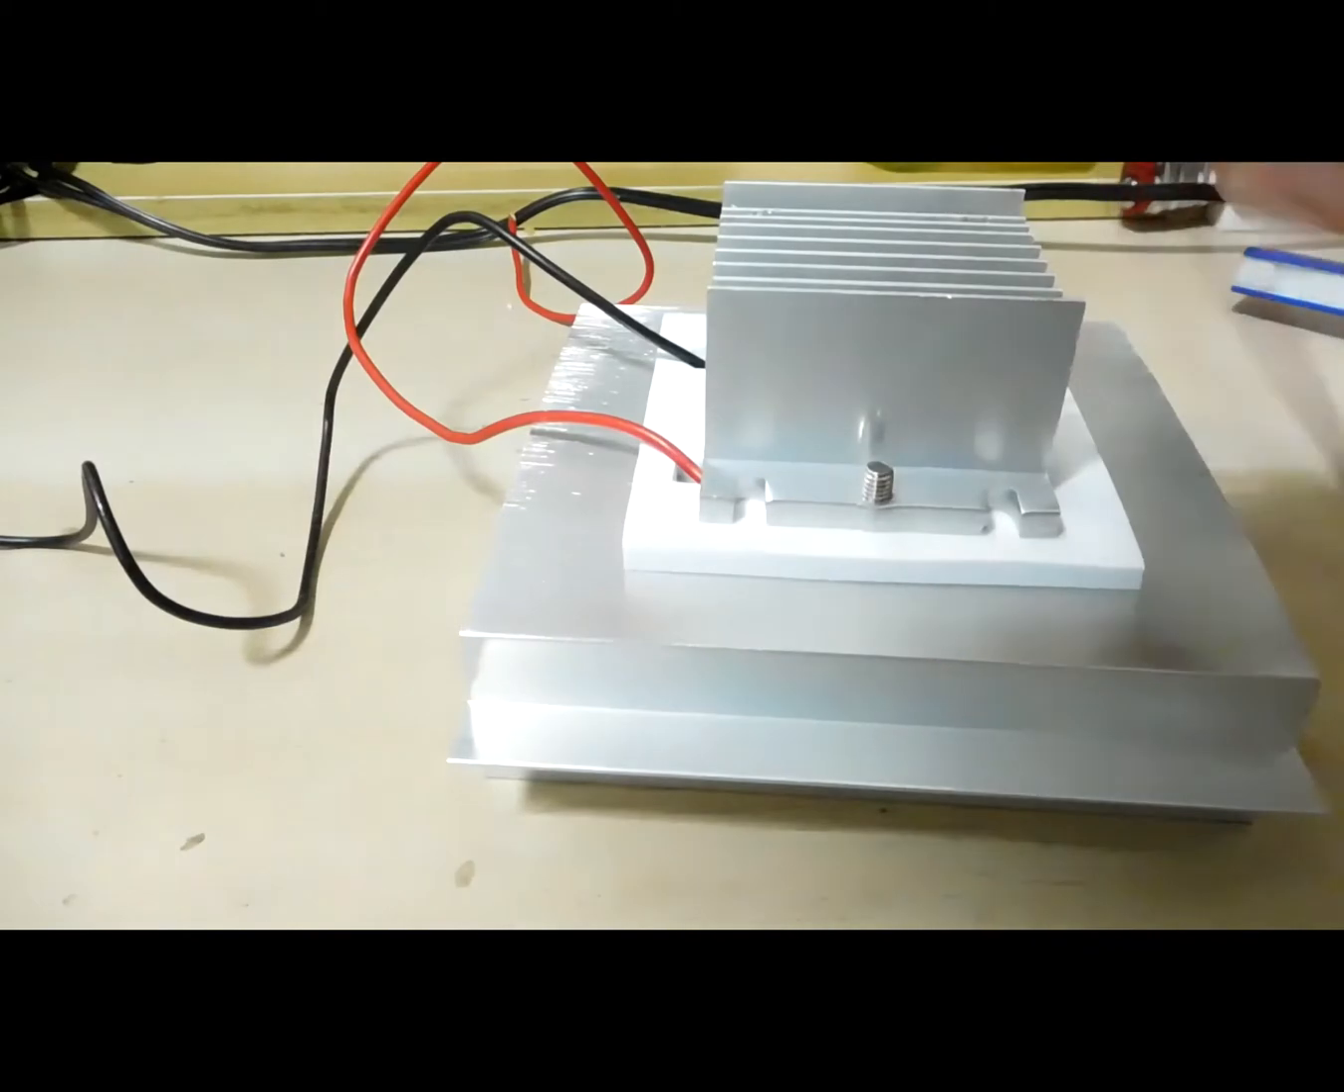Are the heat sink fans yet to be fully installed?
Yes.